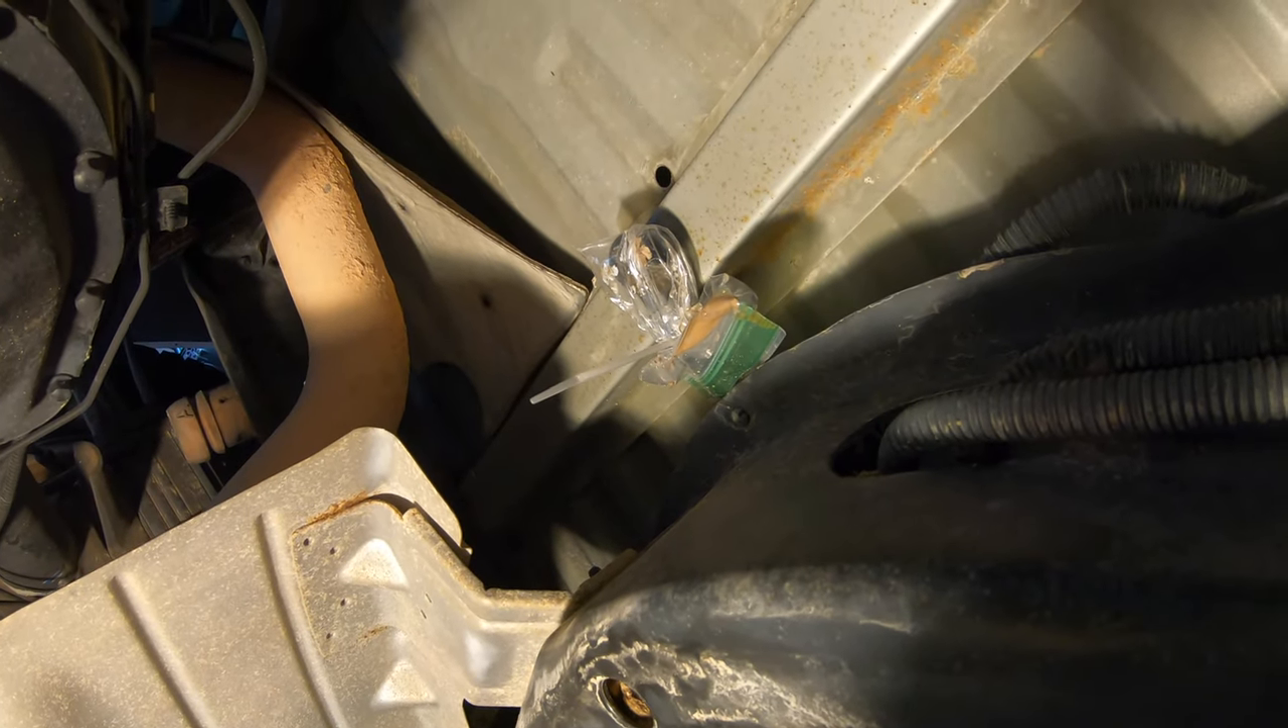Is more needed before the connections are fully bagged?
No.